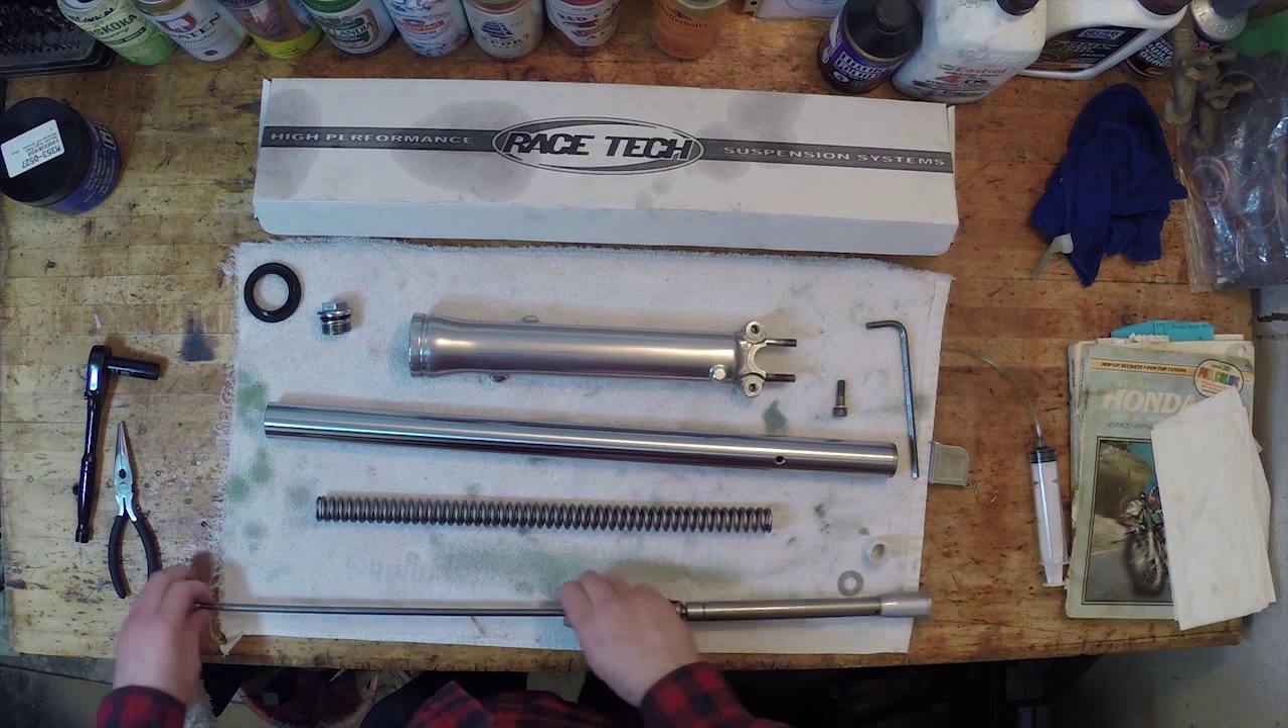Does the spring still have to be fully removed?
No.